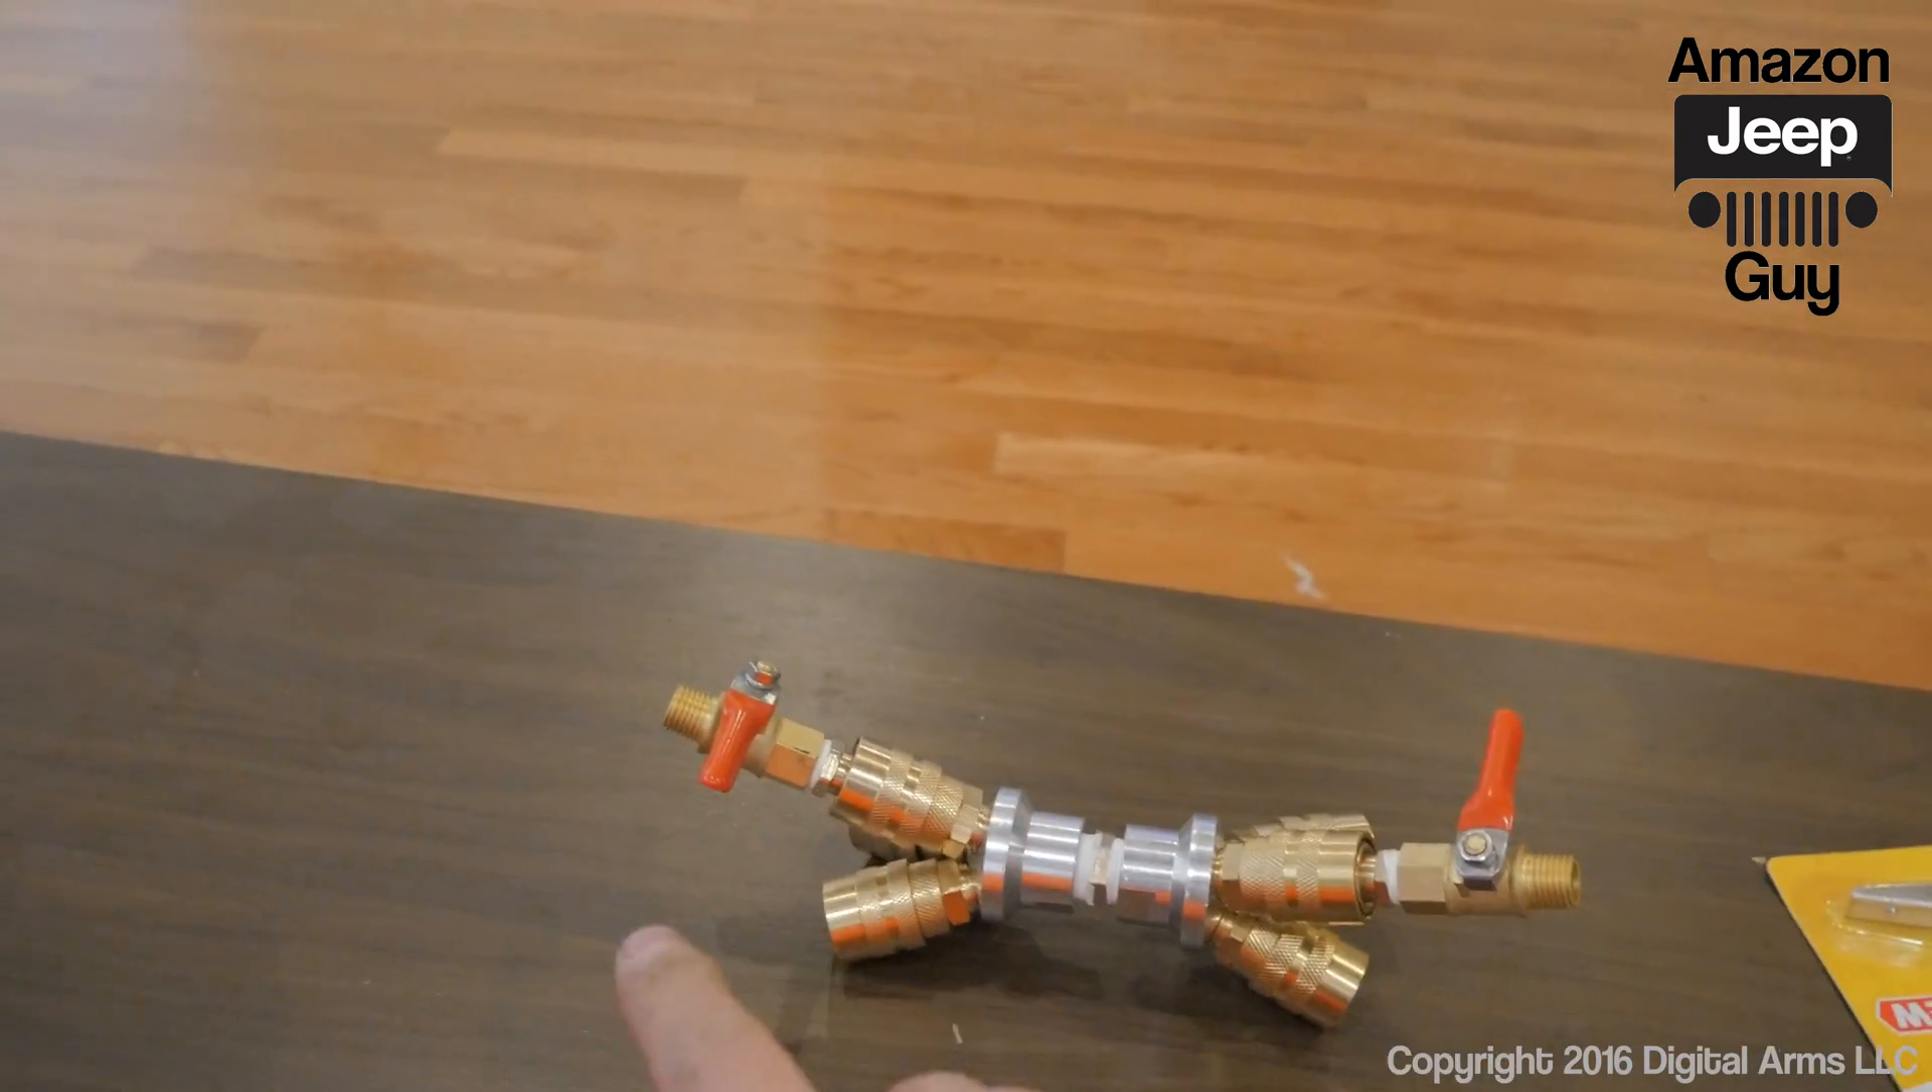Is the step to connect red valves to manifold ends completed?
Yes.